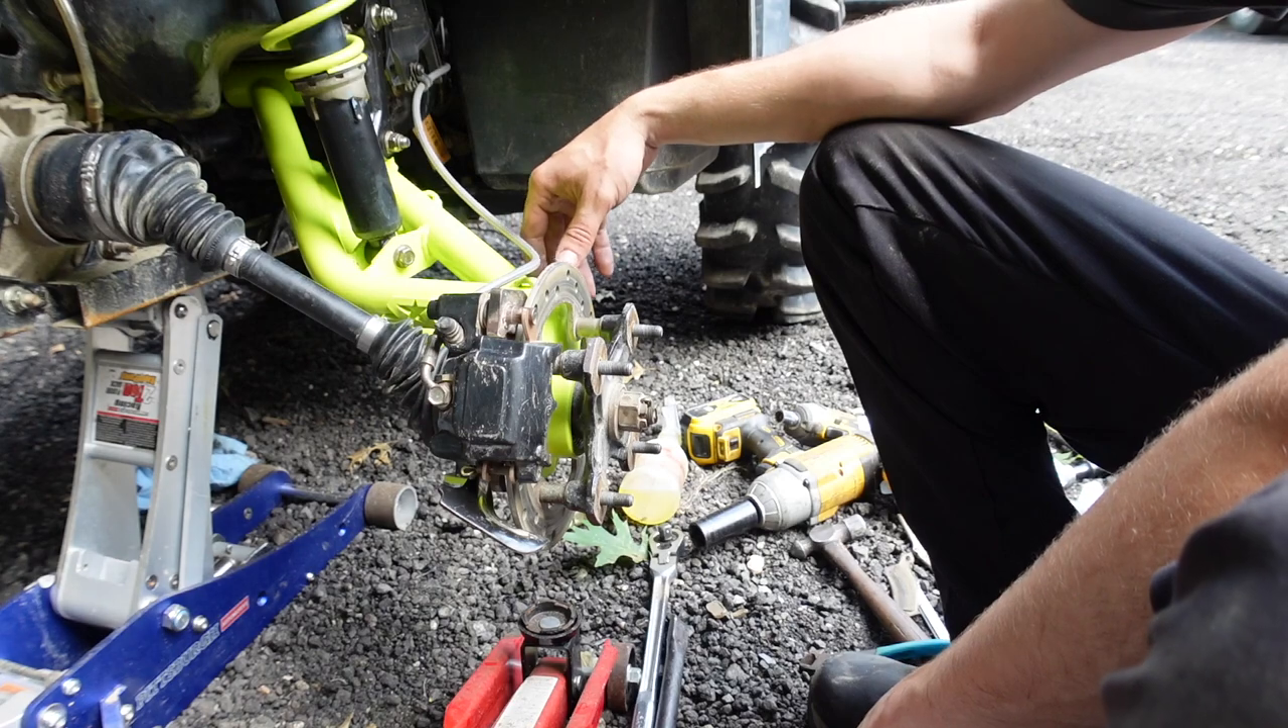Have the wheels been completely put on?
No.